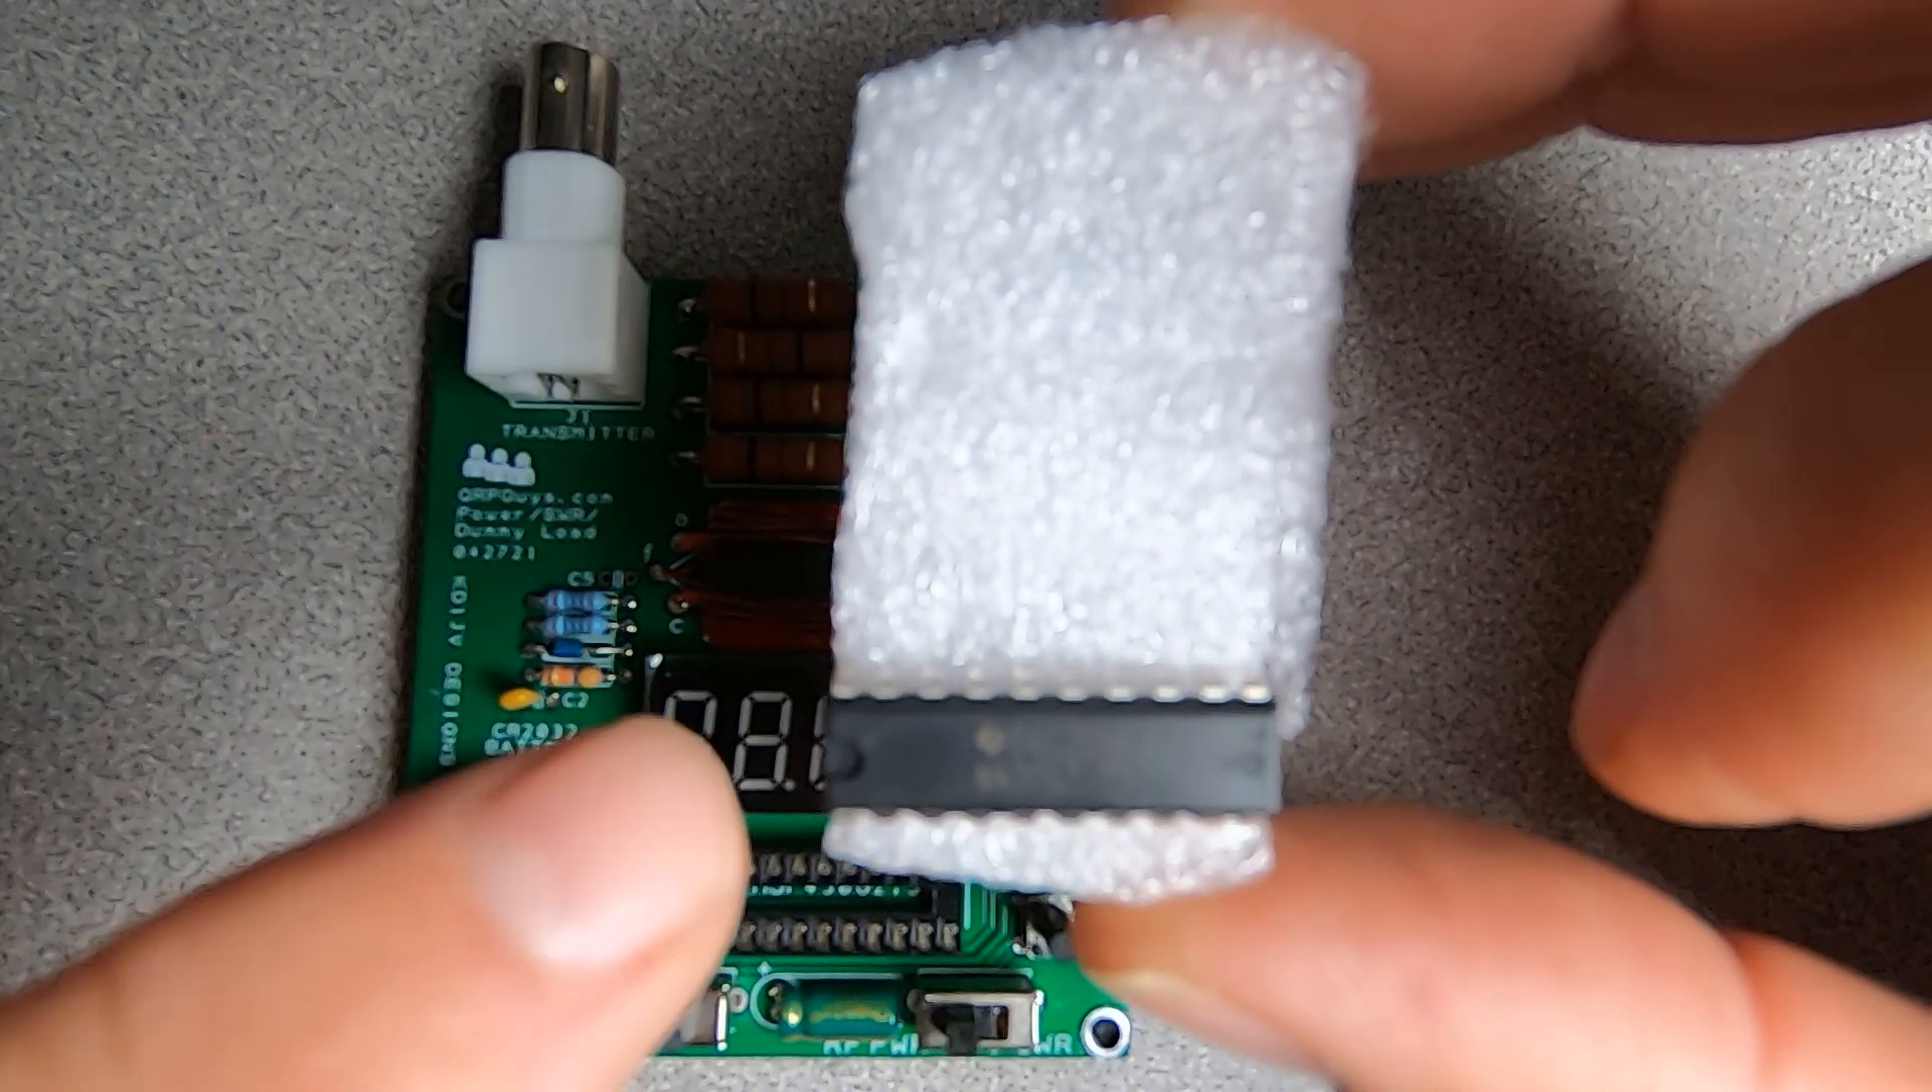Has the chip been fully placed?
No.